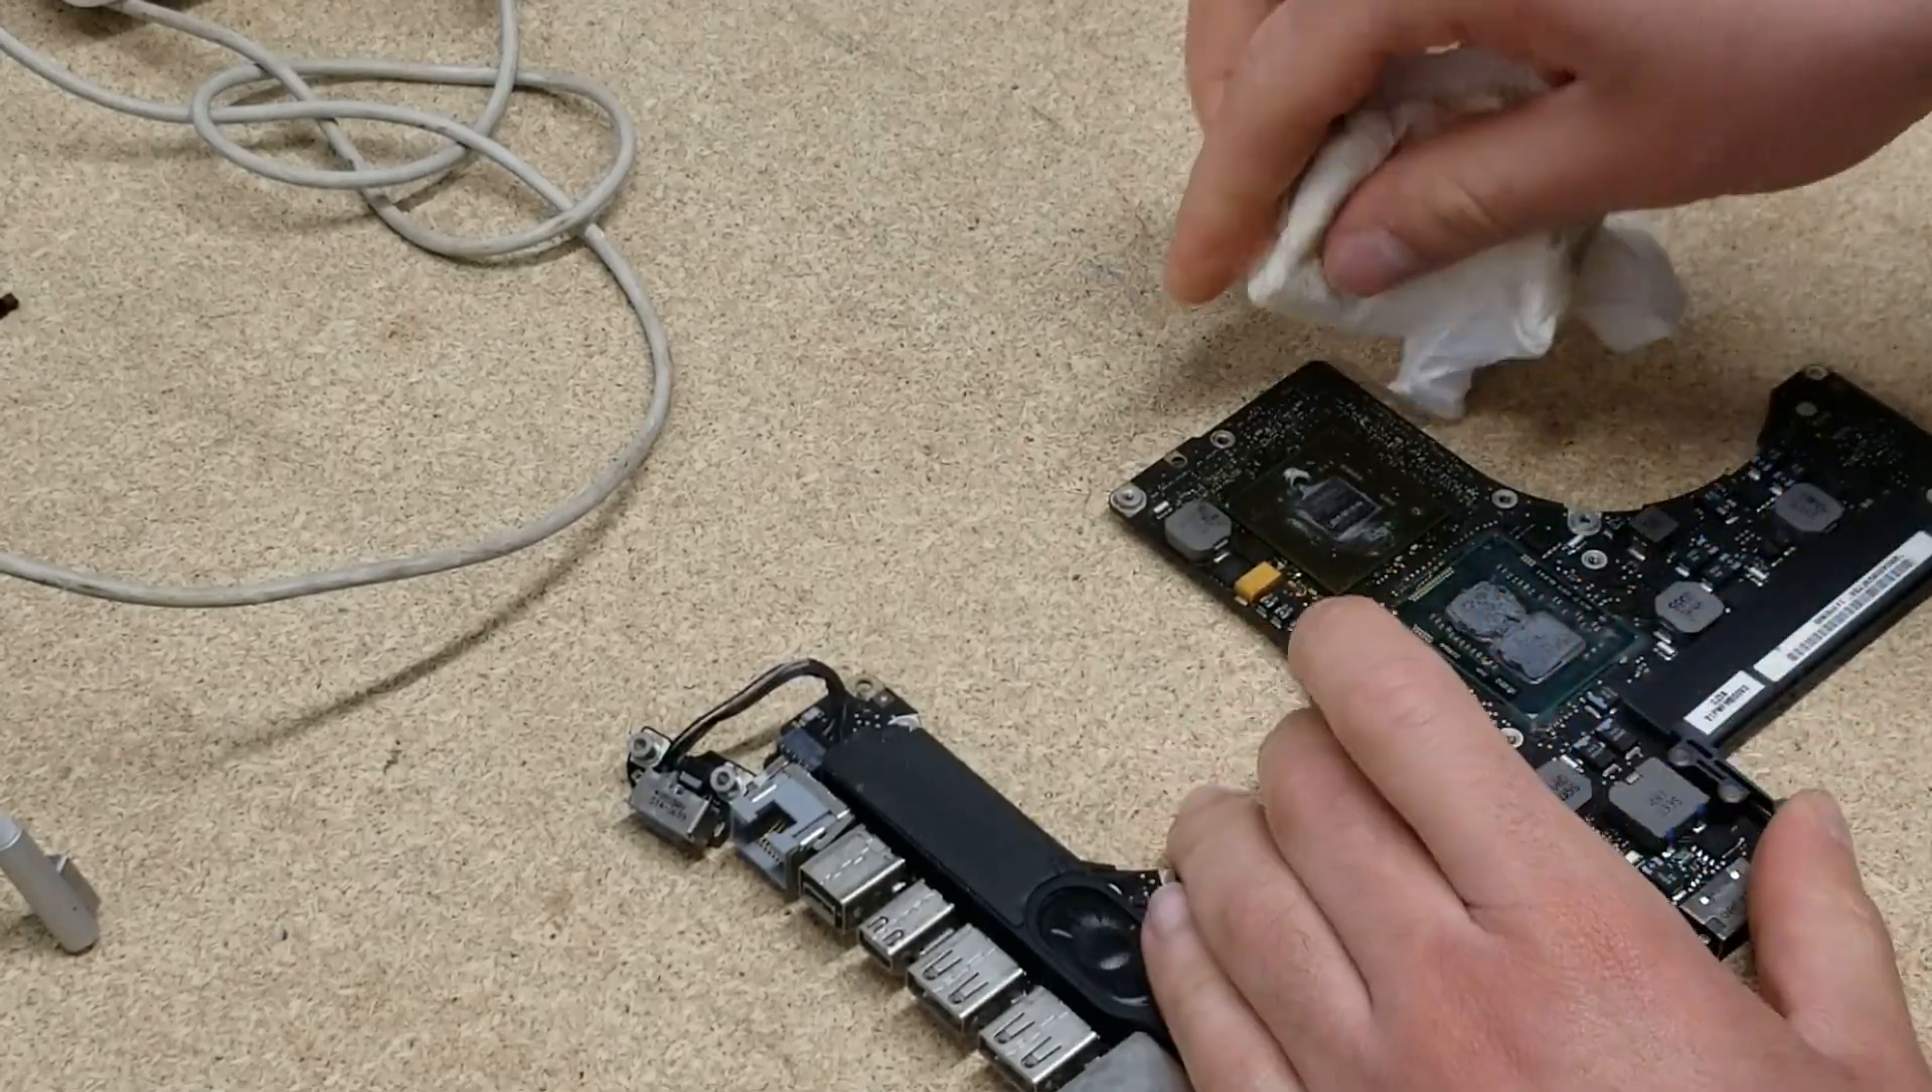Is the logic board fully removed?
Yes.